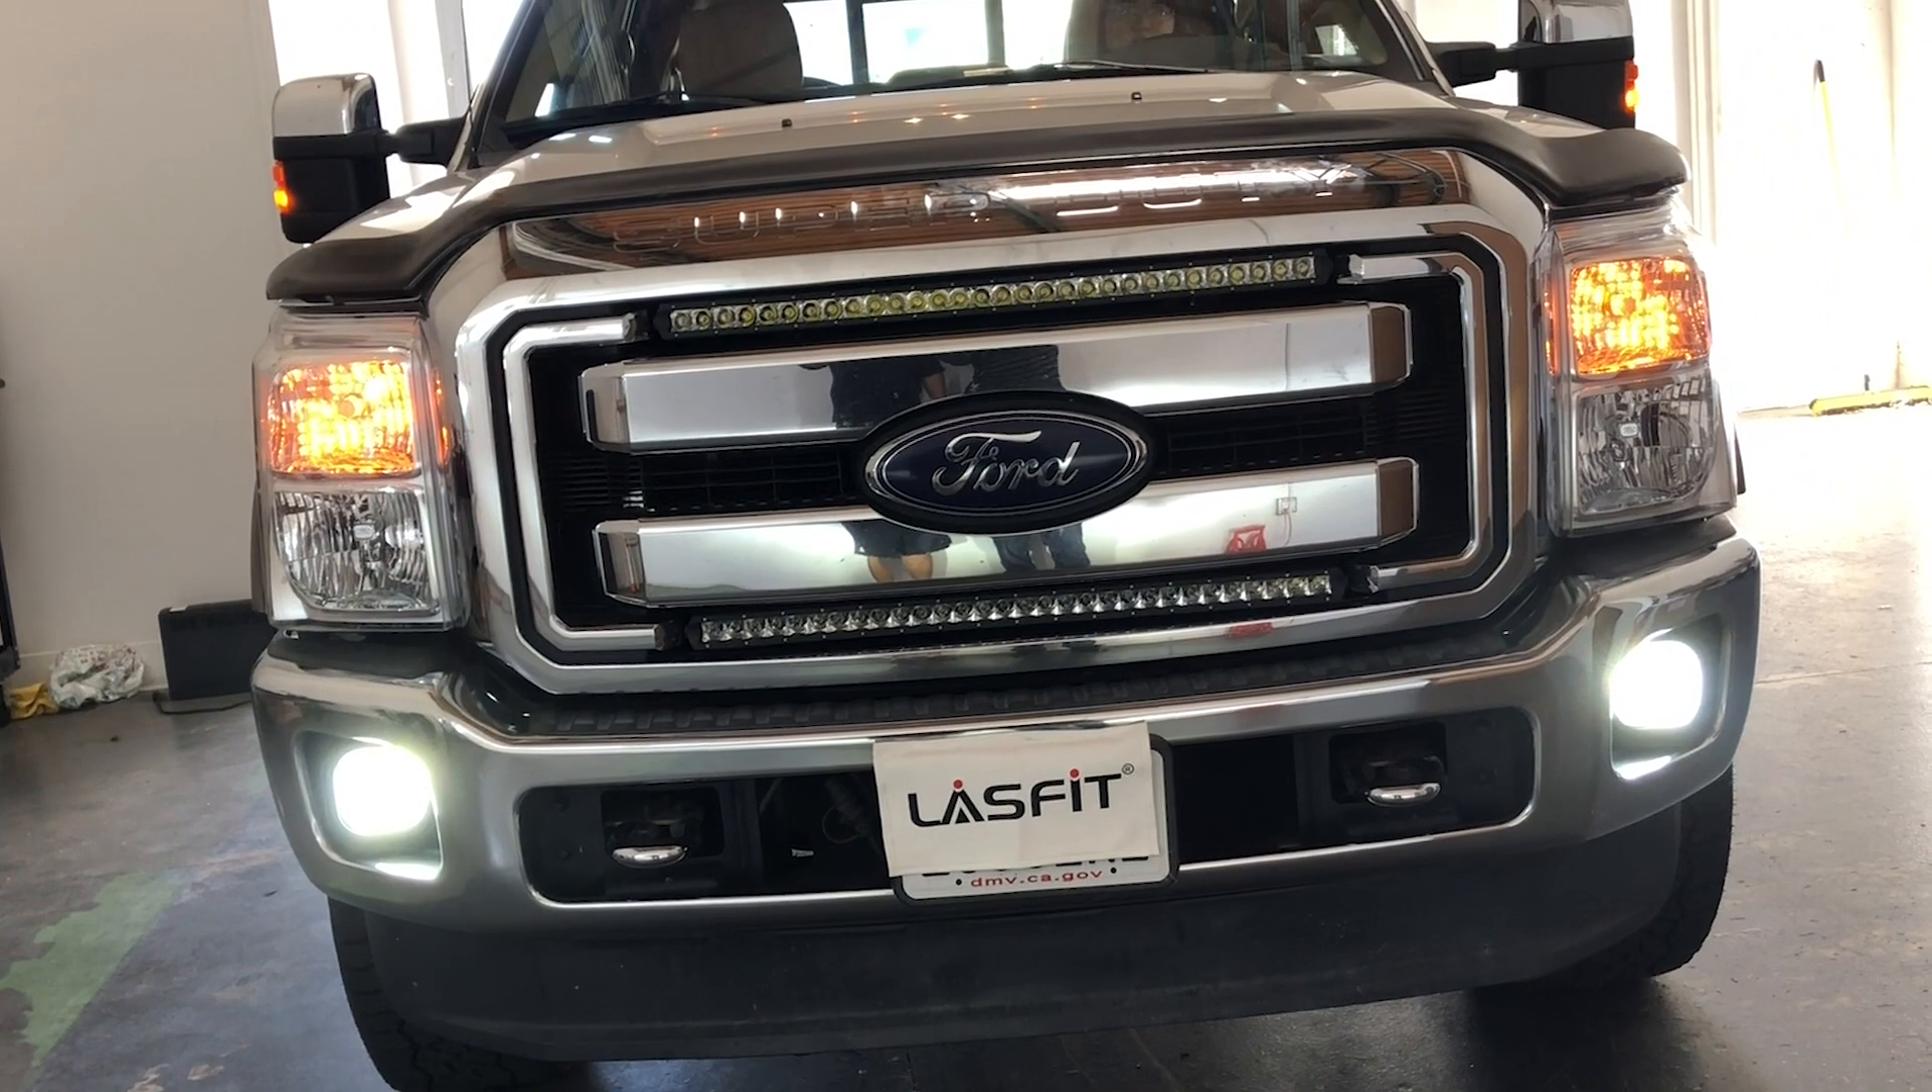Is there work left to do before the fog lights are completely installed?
No.